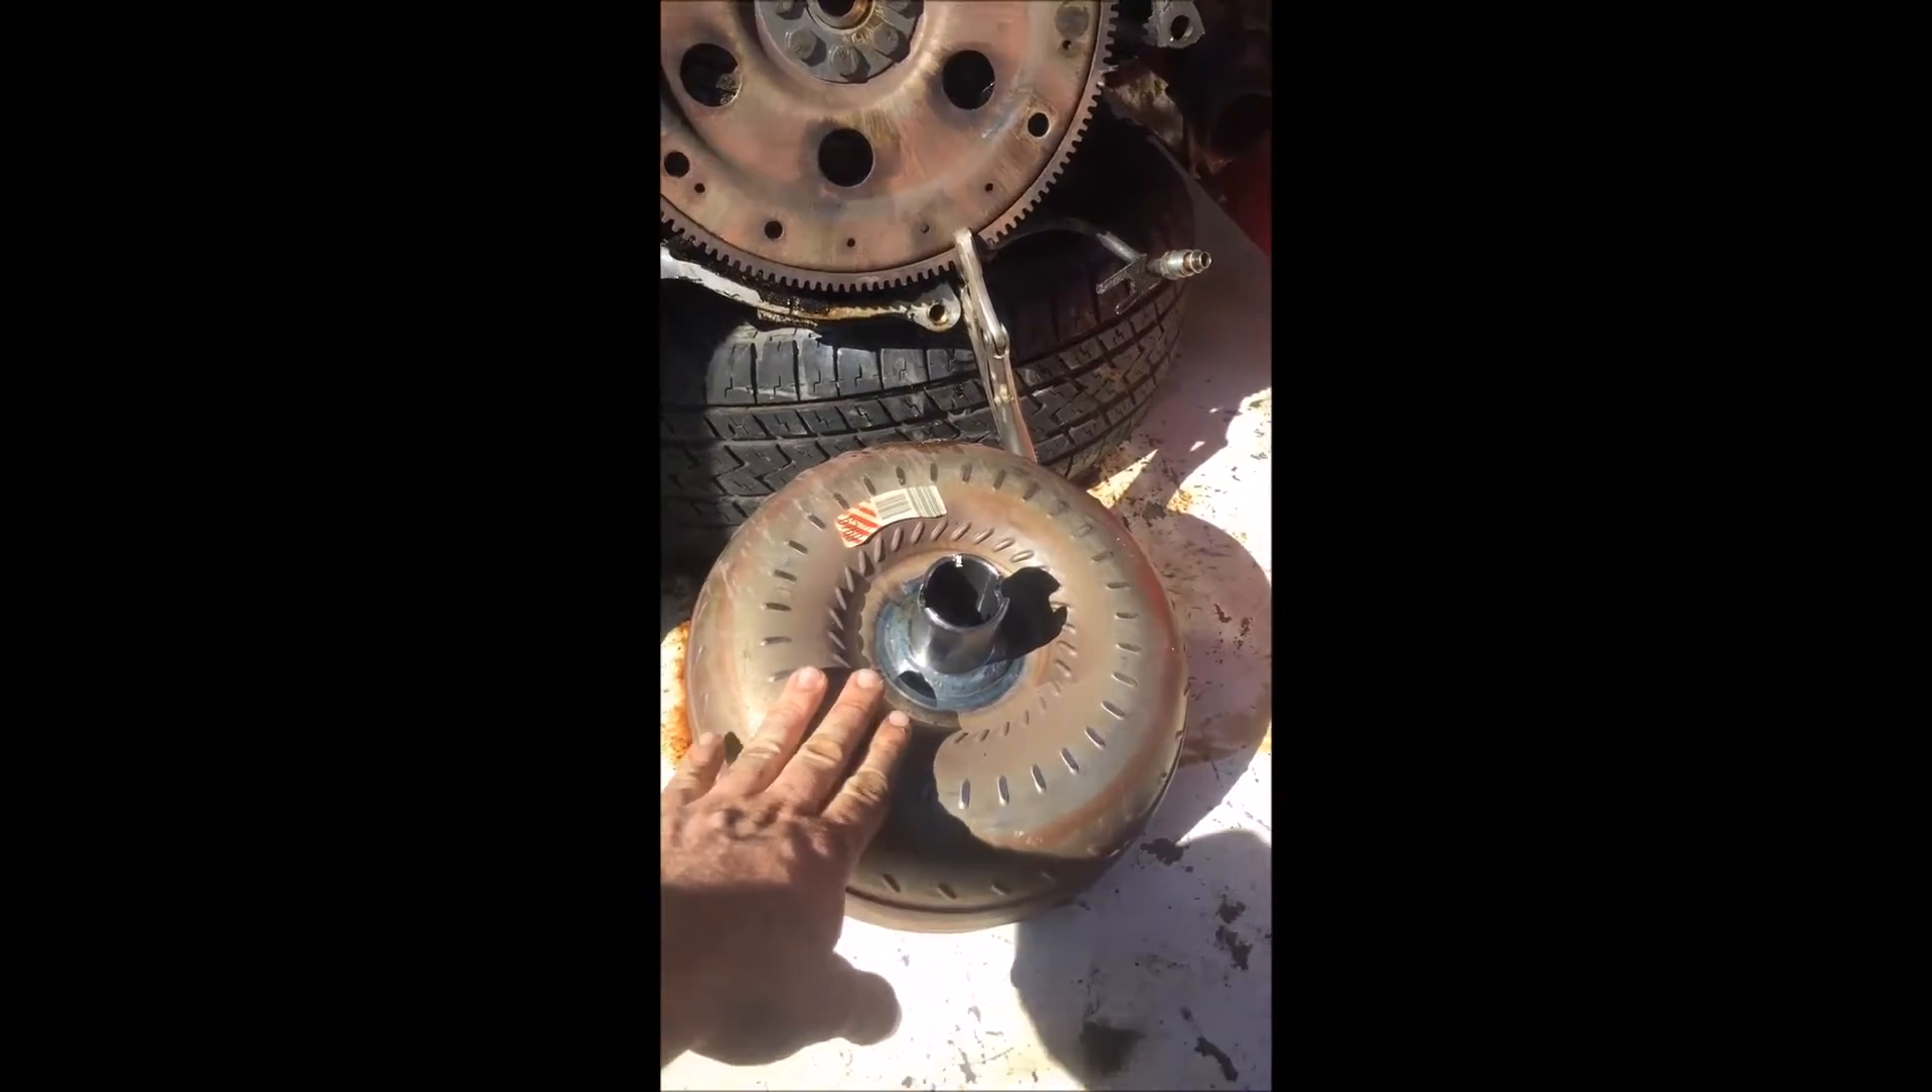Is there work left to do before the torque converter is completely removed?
No.